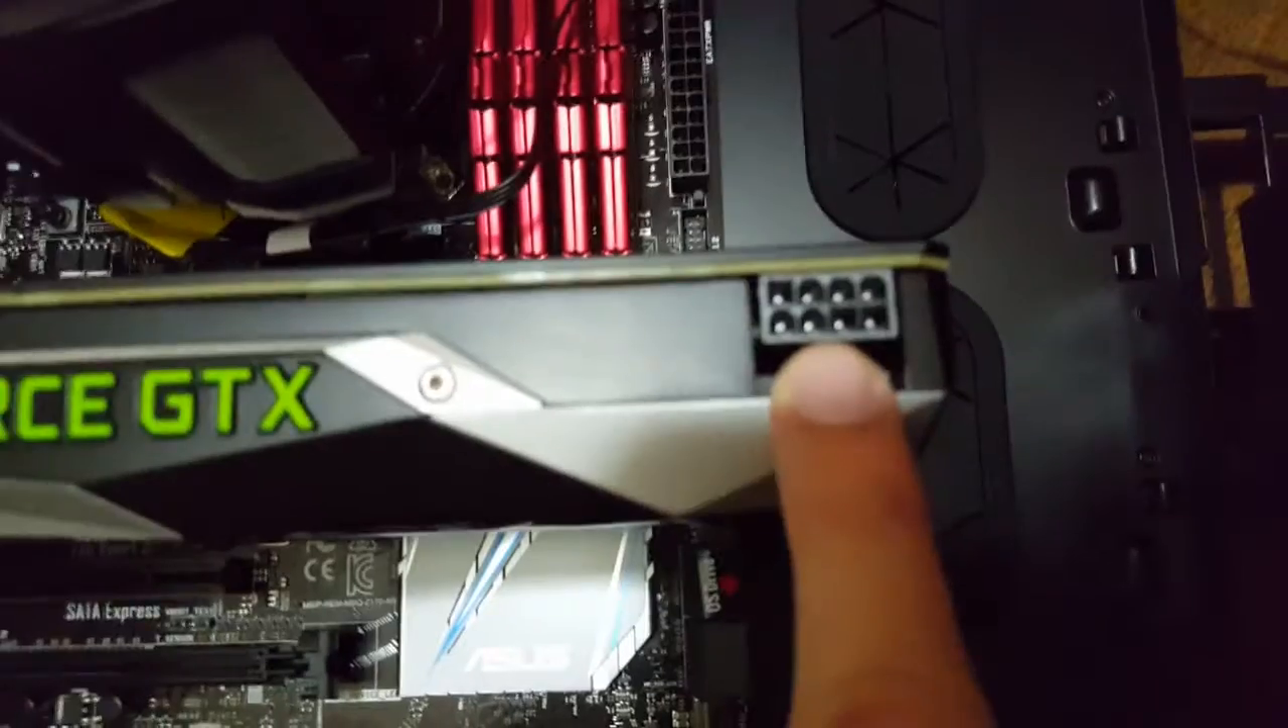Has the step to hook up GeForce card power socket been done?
No.